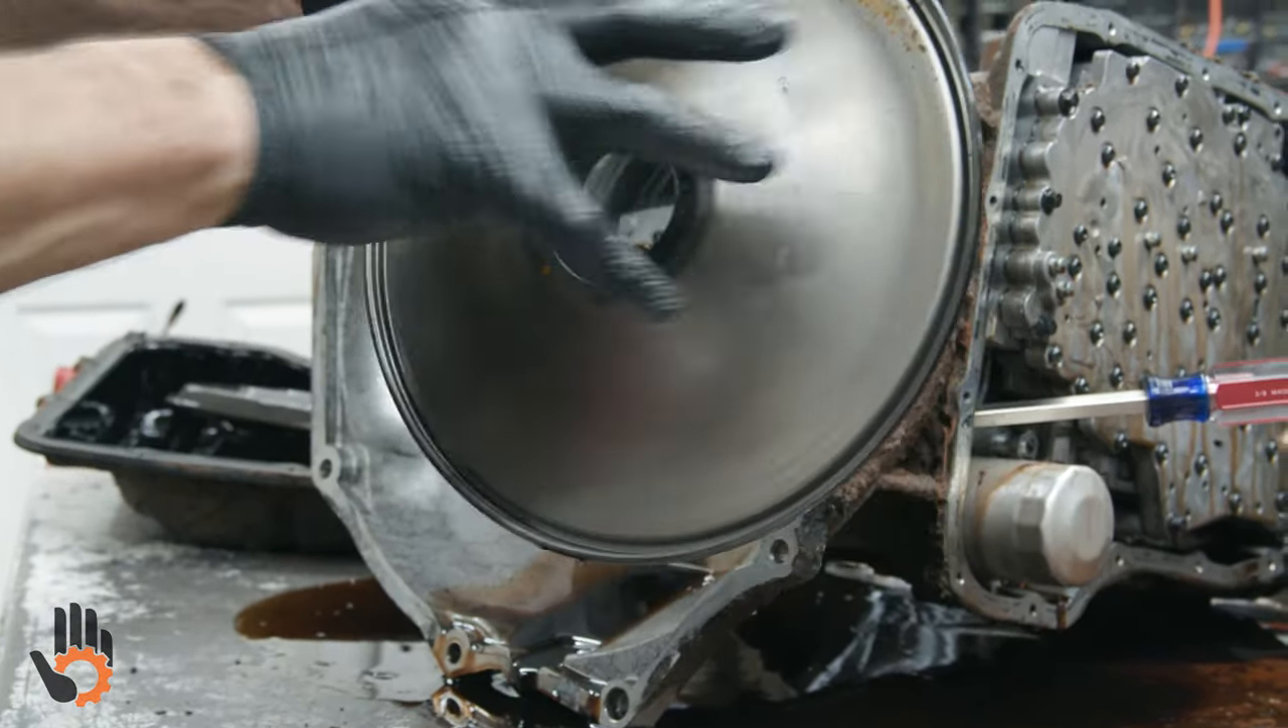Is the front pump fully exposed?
No.